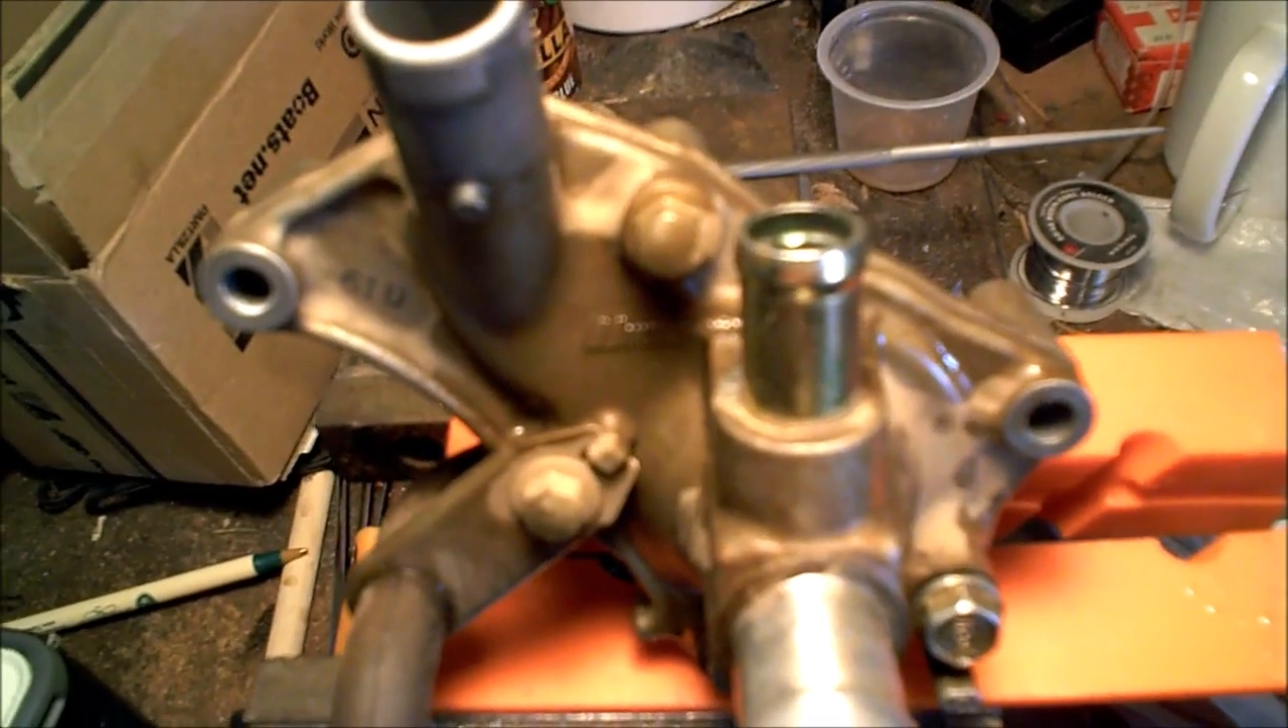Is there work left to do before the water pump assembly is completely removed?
No.